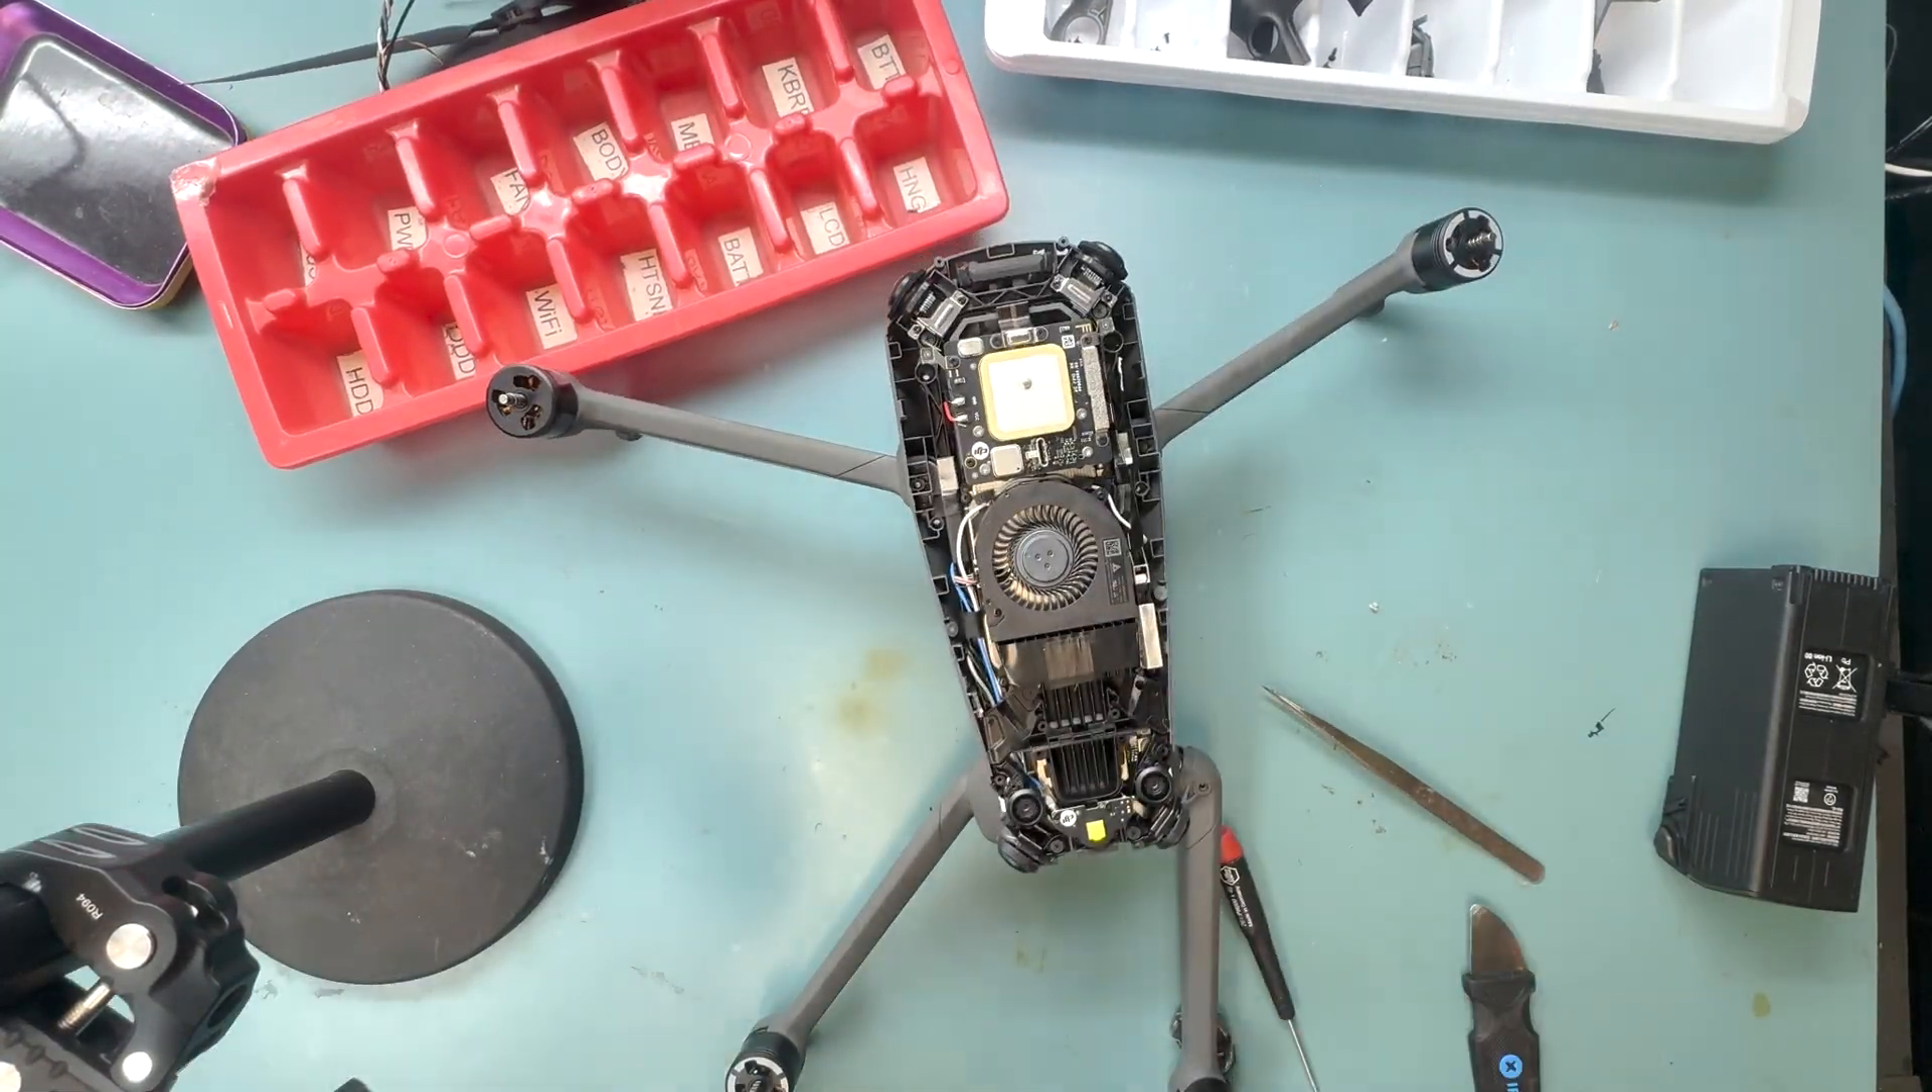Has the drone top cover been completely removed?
Yes.